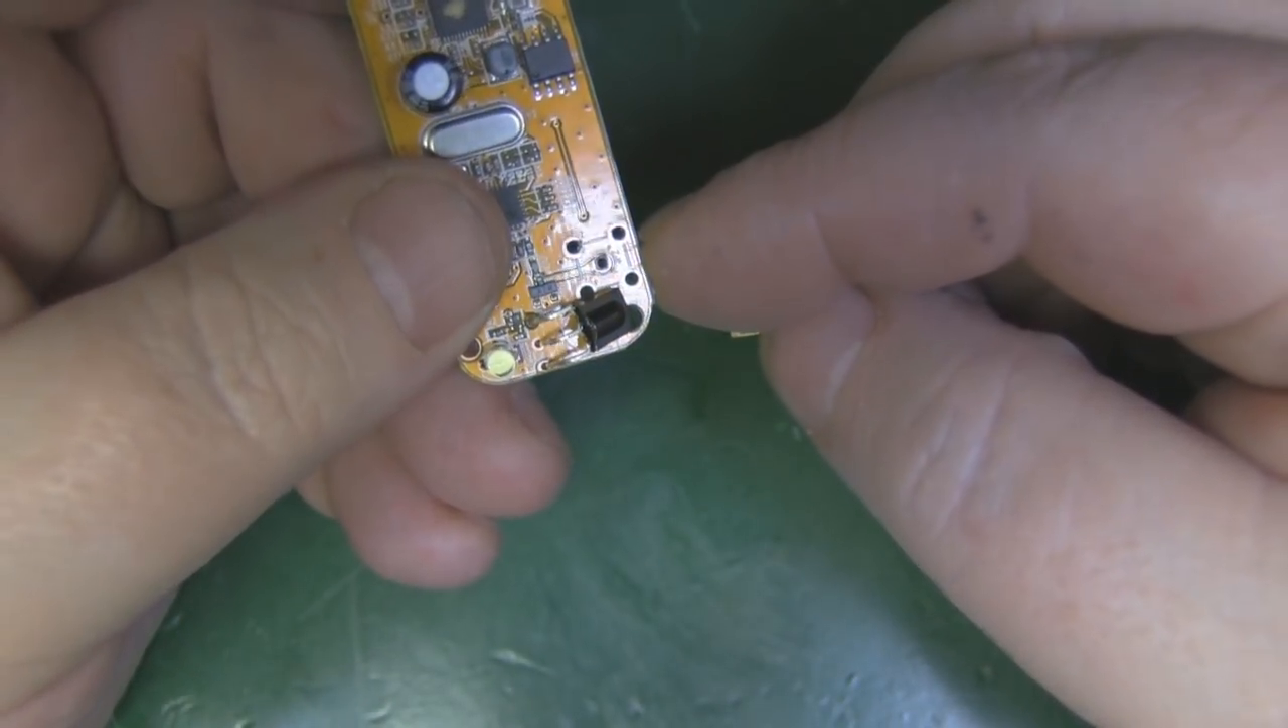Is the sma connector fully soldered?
No.